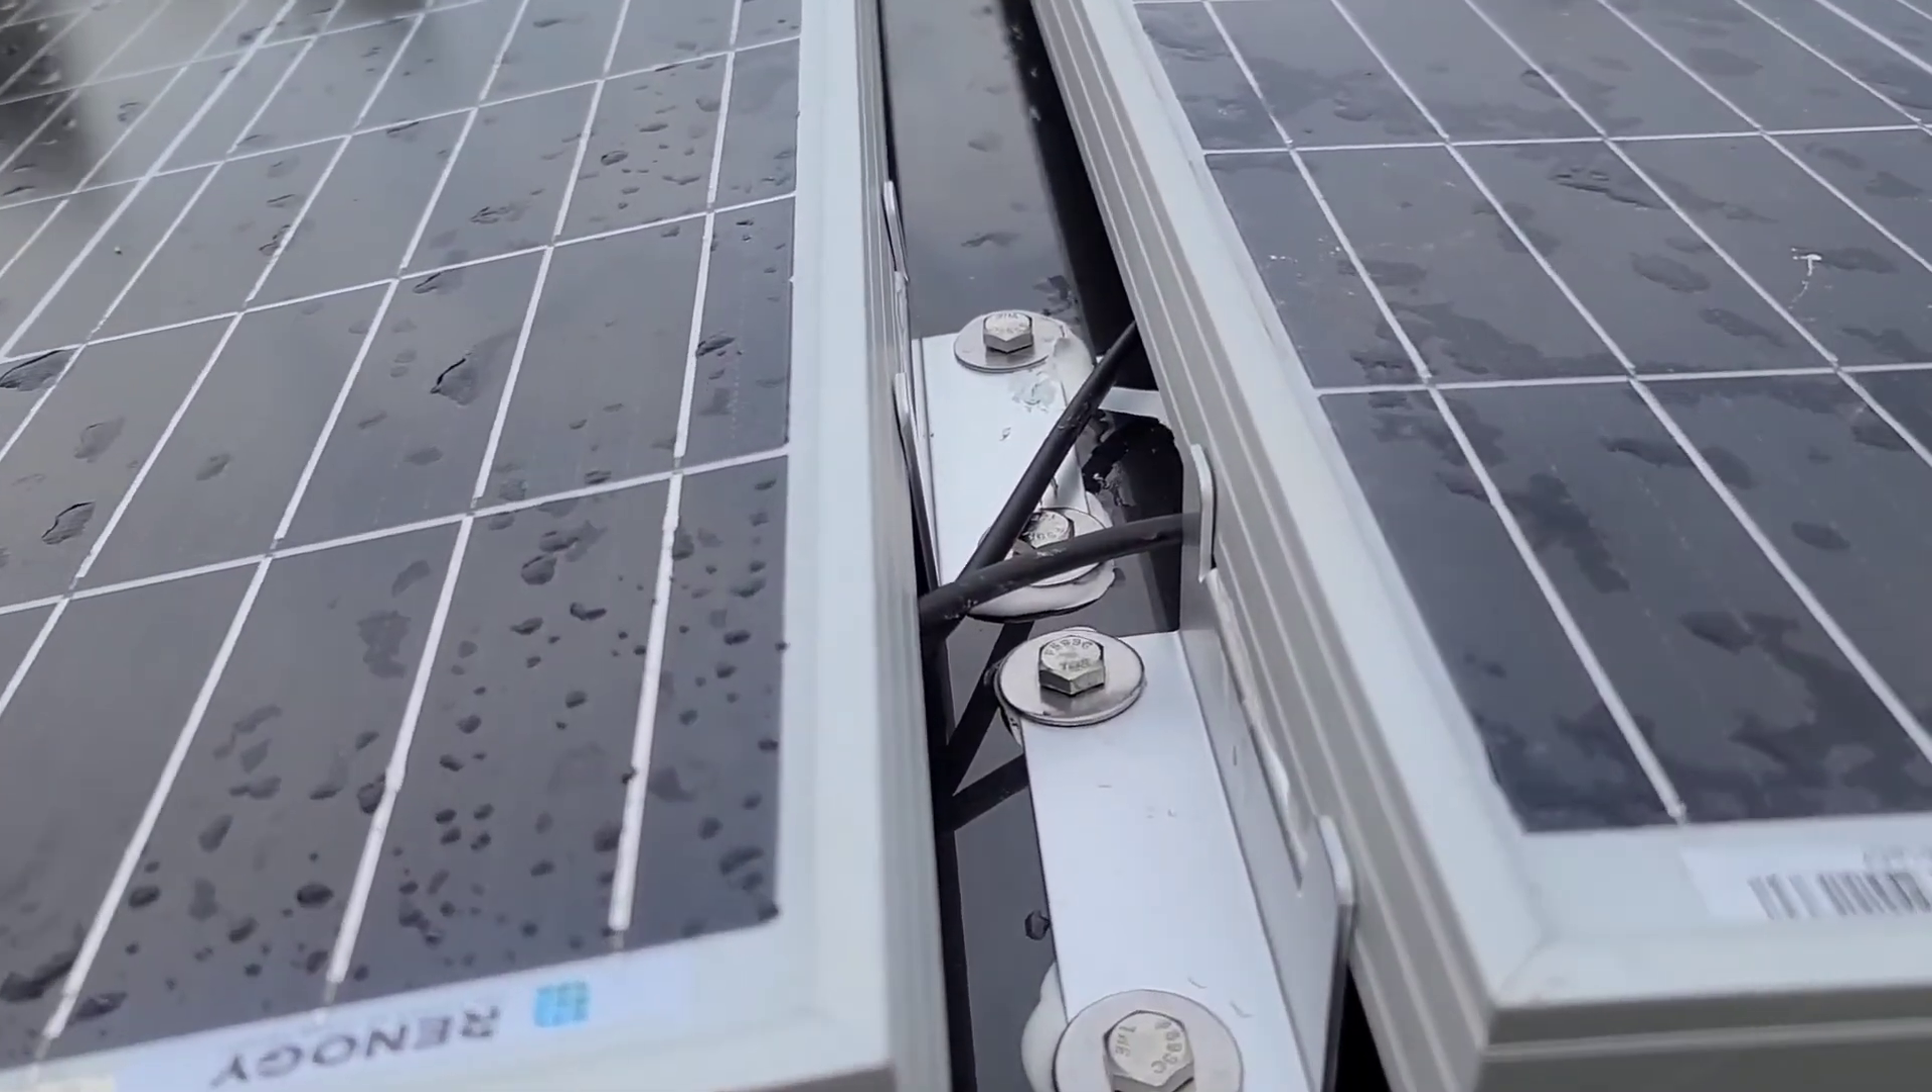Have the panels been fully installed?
Yes.